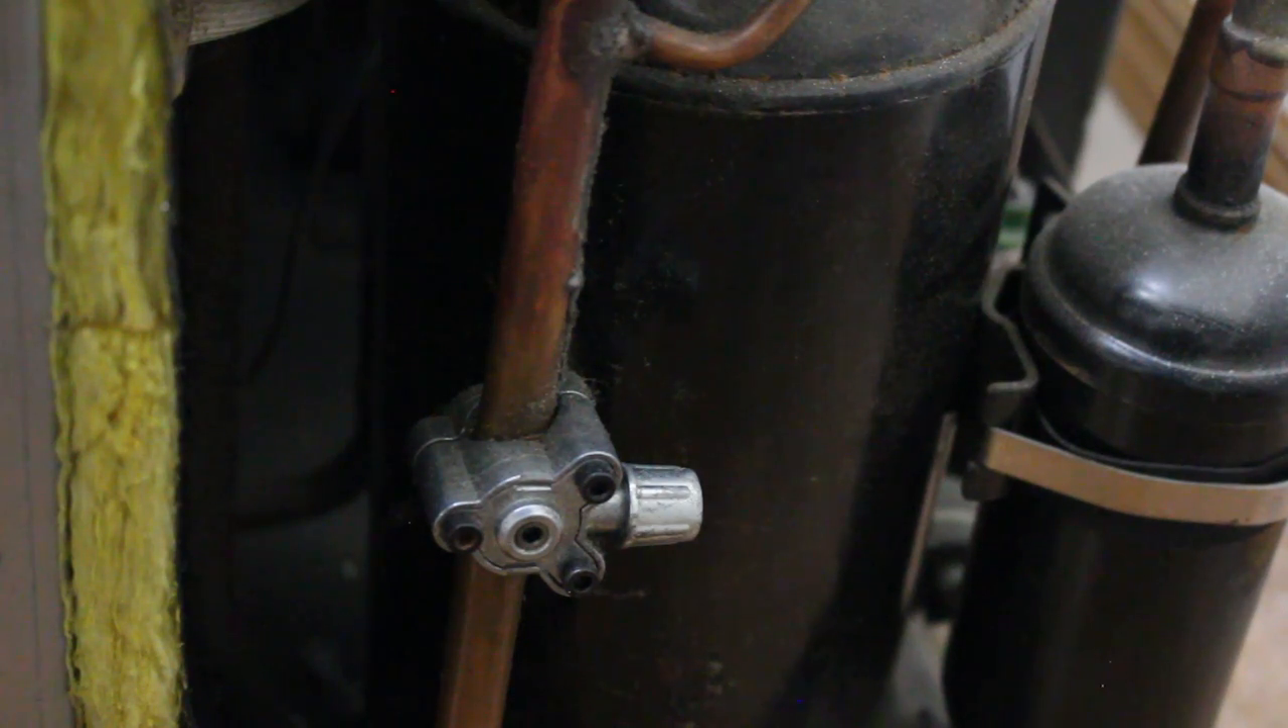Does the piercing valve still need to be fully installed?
No.